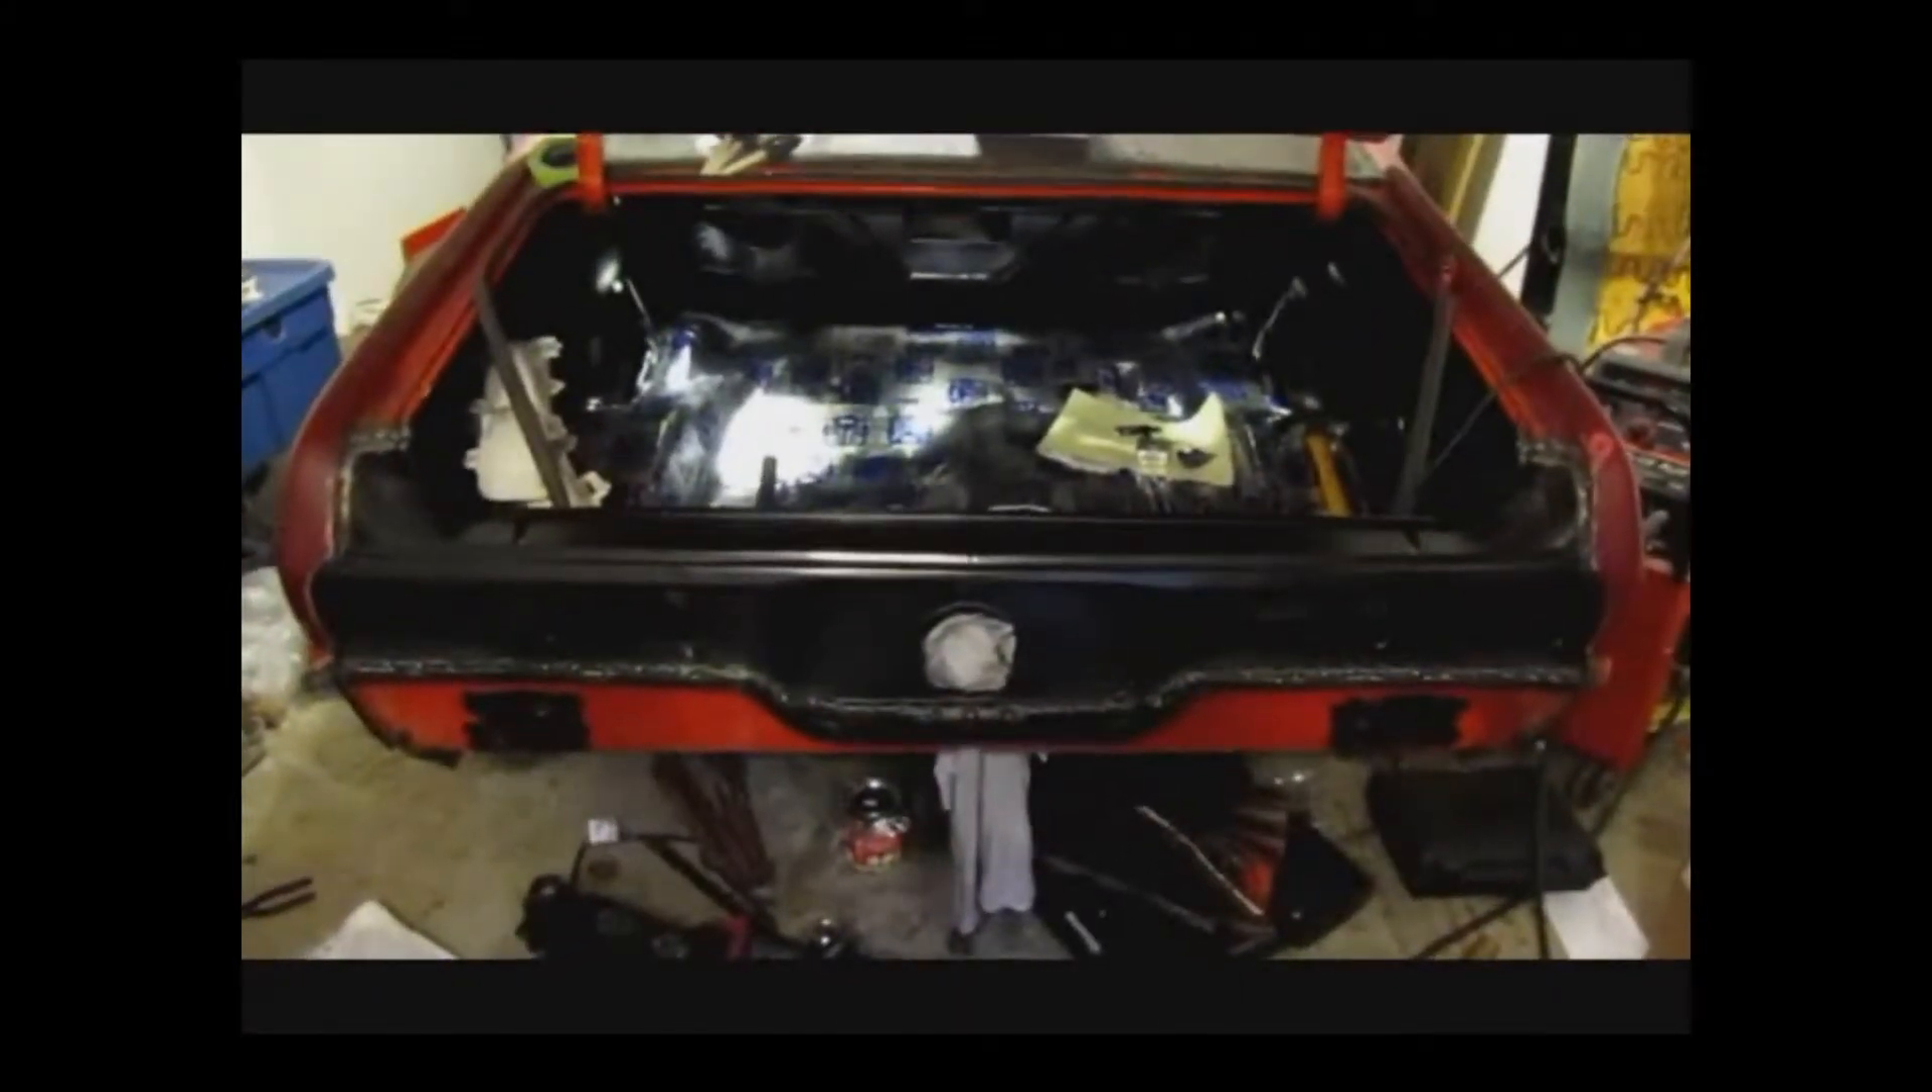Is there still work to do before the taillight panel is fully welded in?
No.